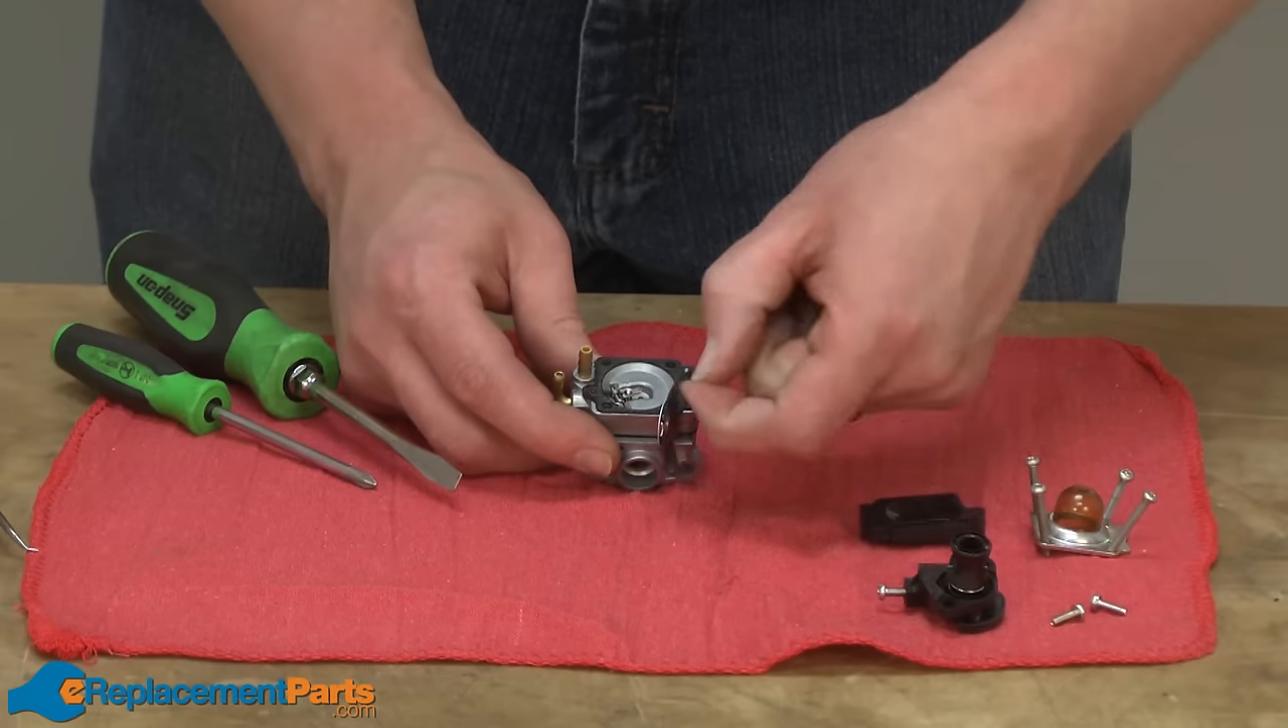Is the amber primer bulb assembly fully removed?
Yes.